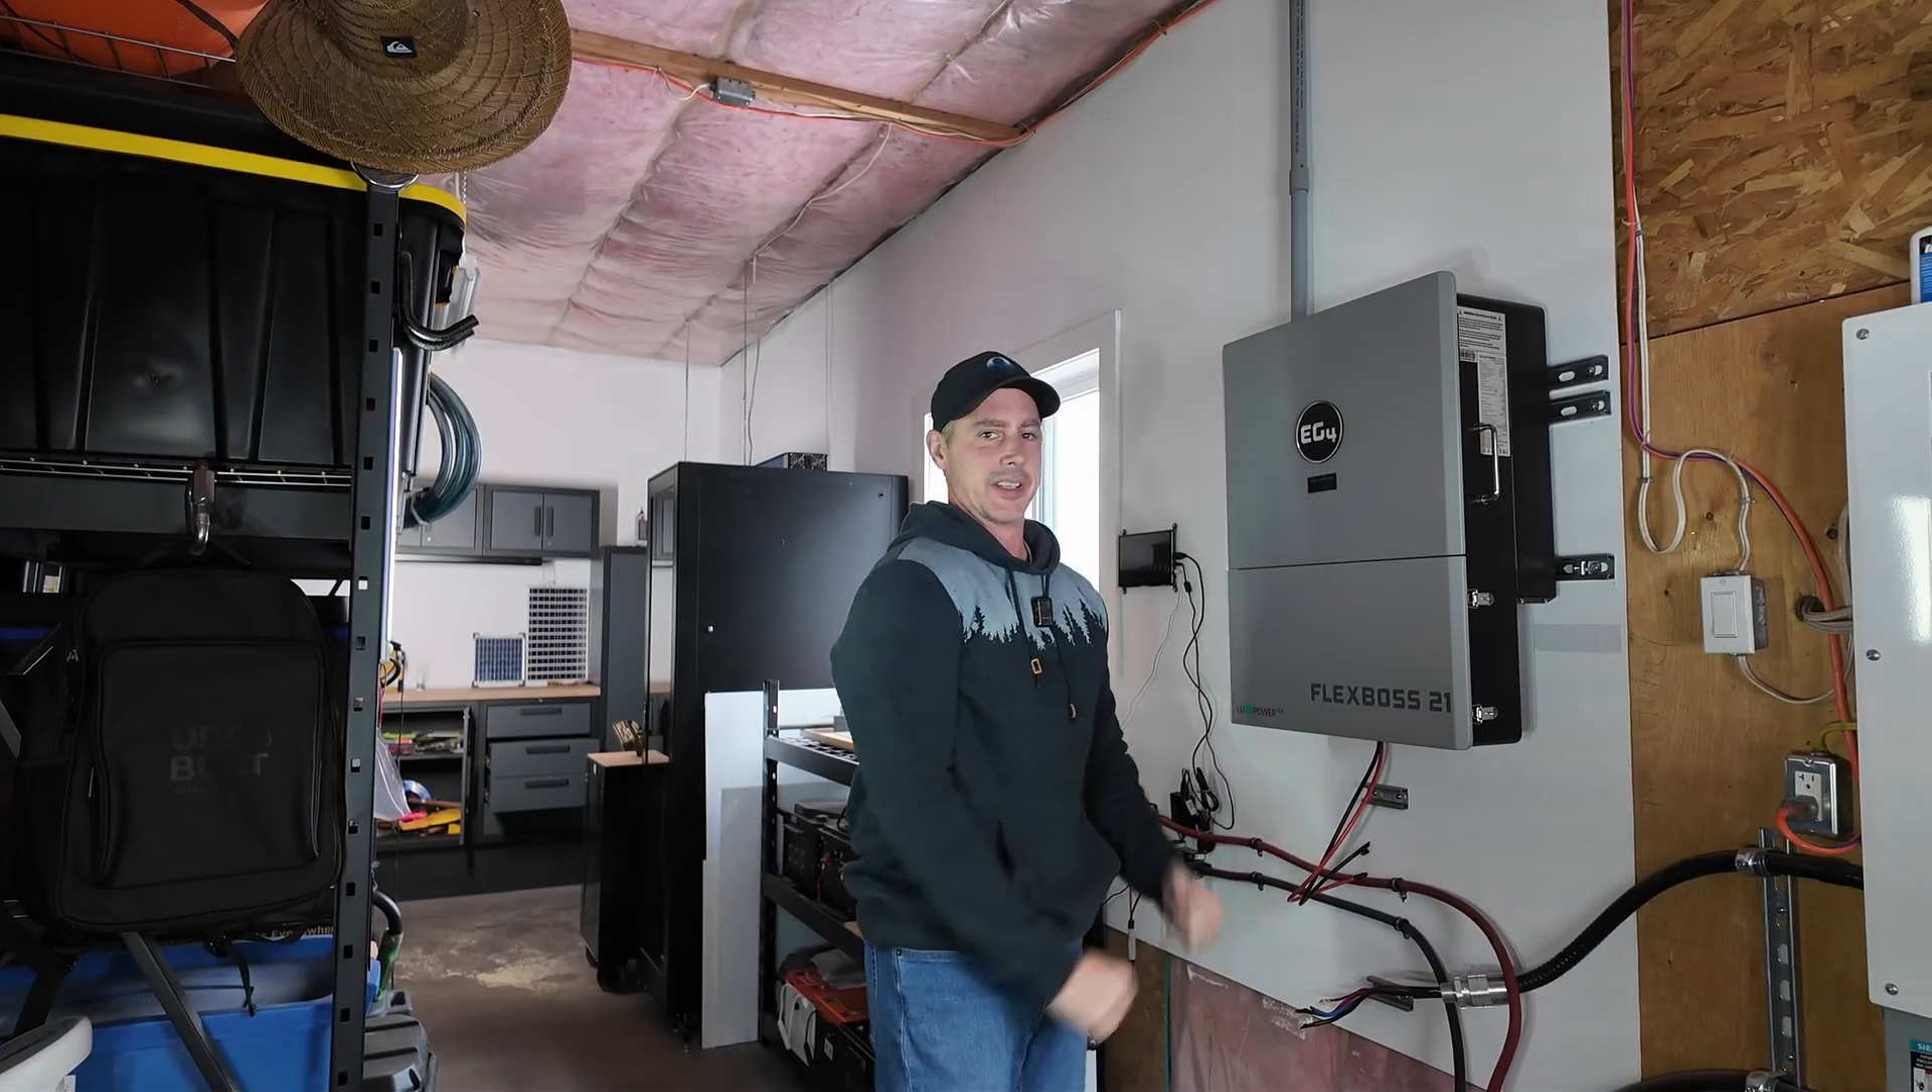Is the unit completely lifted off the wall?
No.